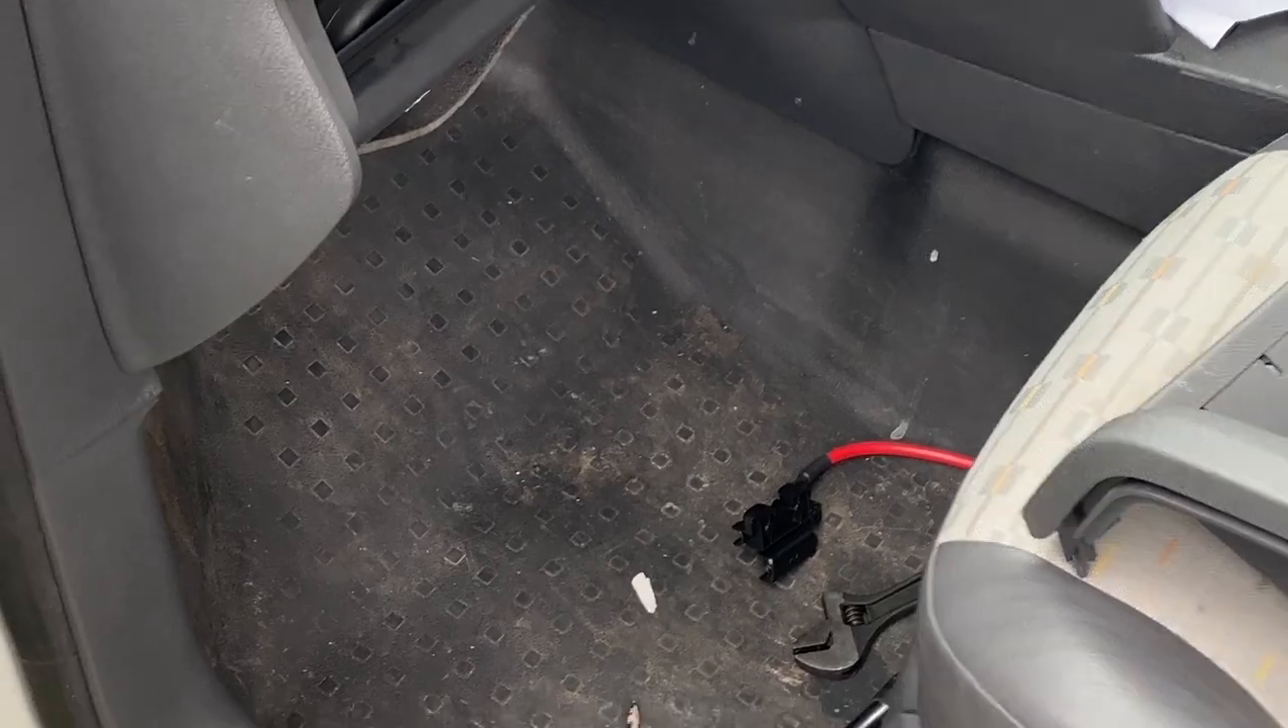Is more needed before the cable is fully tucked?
Yes.